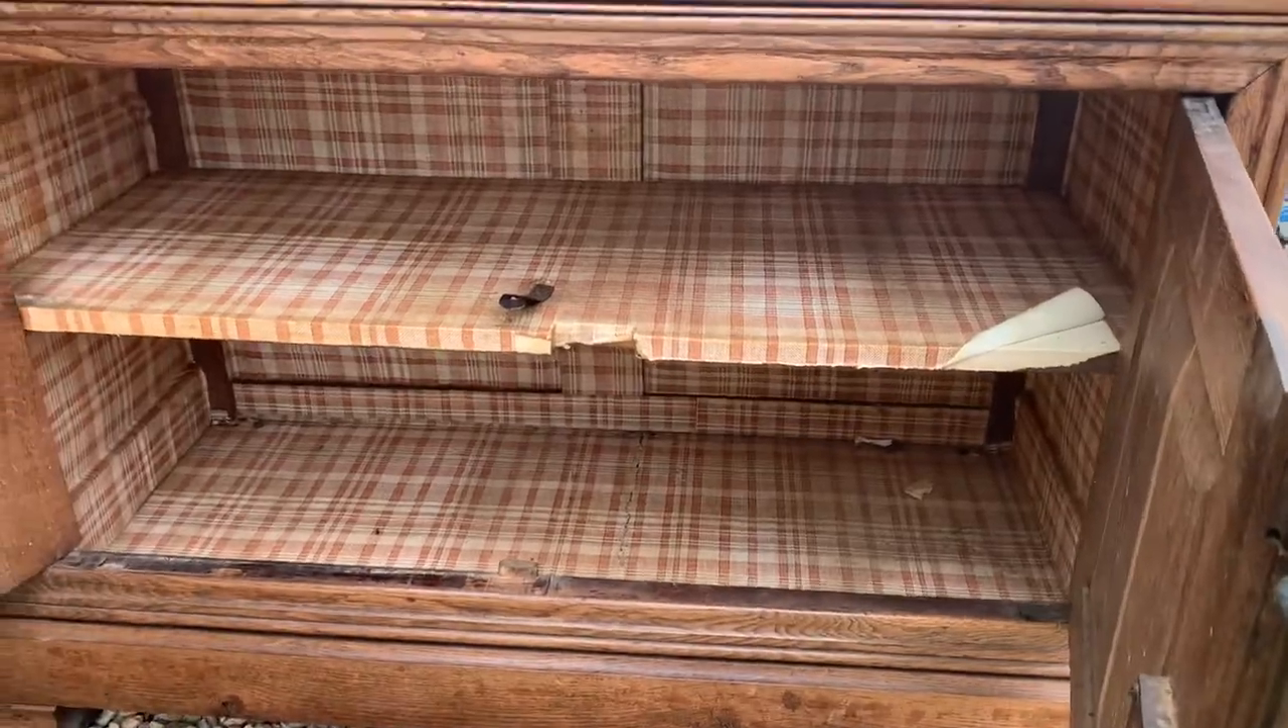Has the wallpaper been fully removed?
No.